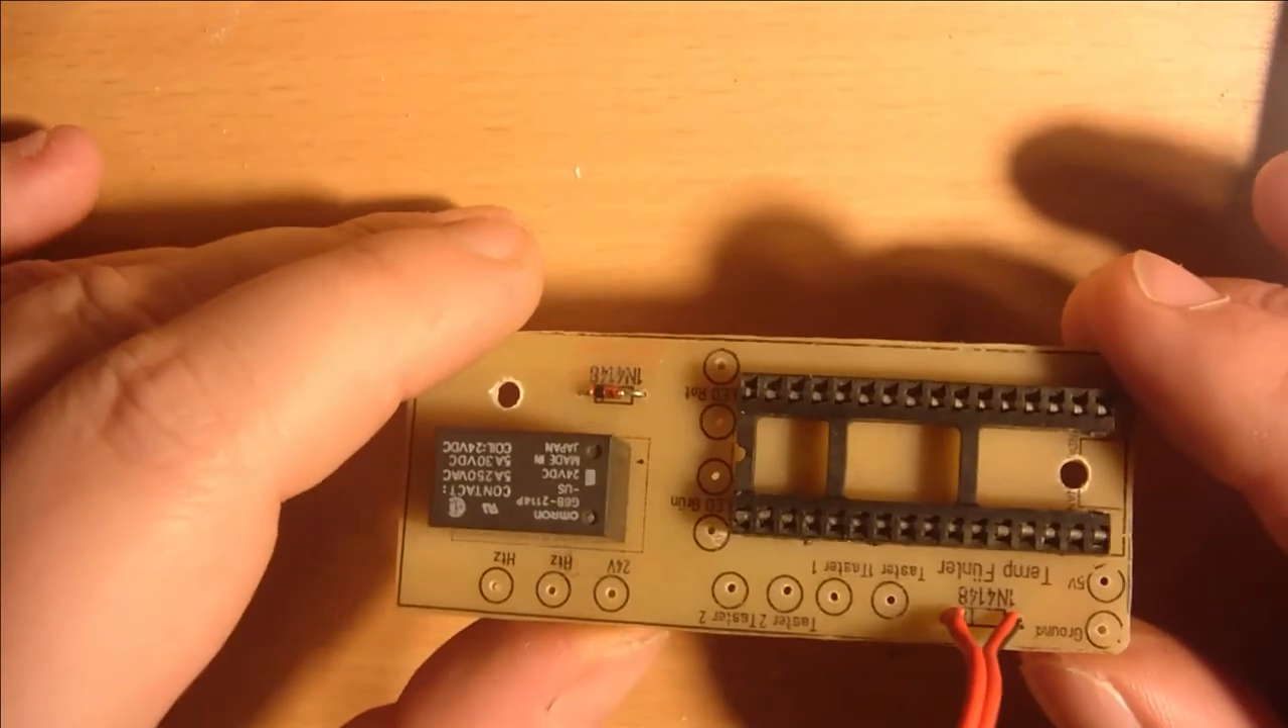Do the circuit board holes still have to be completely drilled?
No.